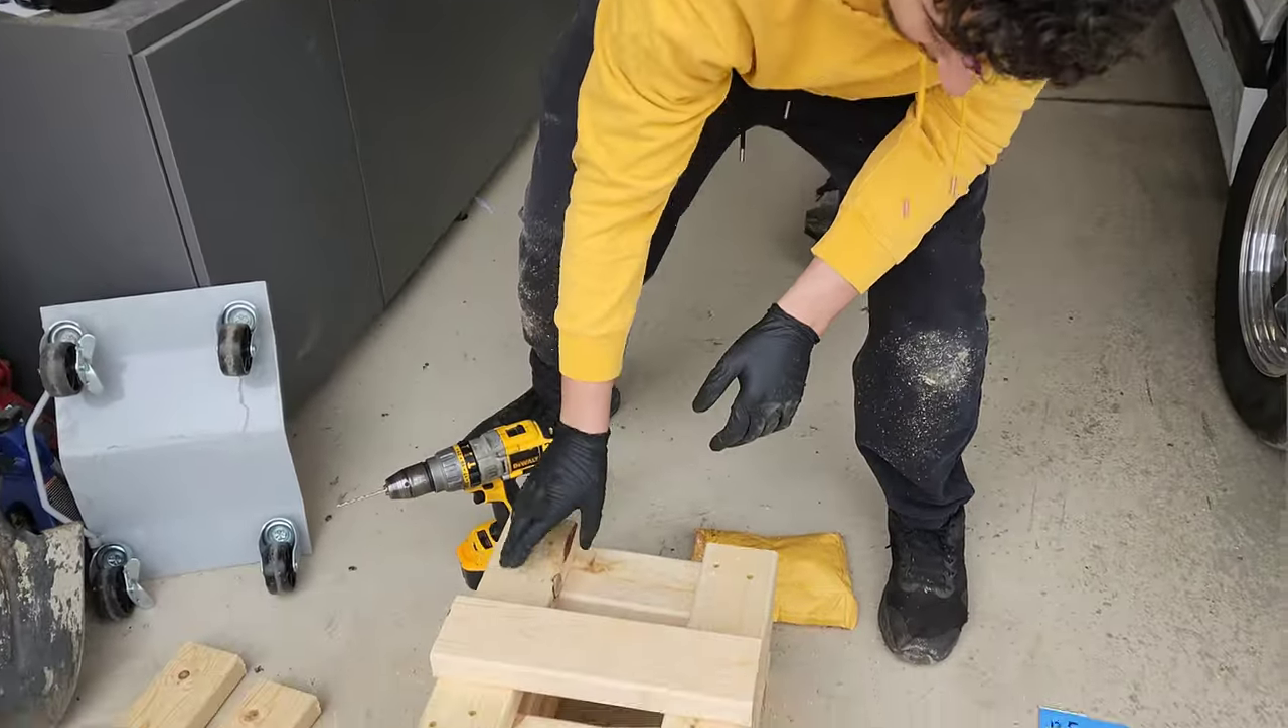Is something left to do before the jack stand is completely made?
Yes.